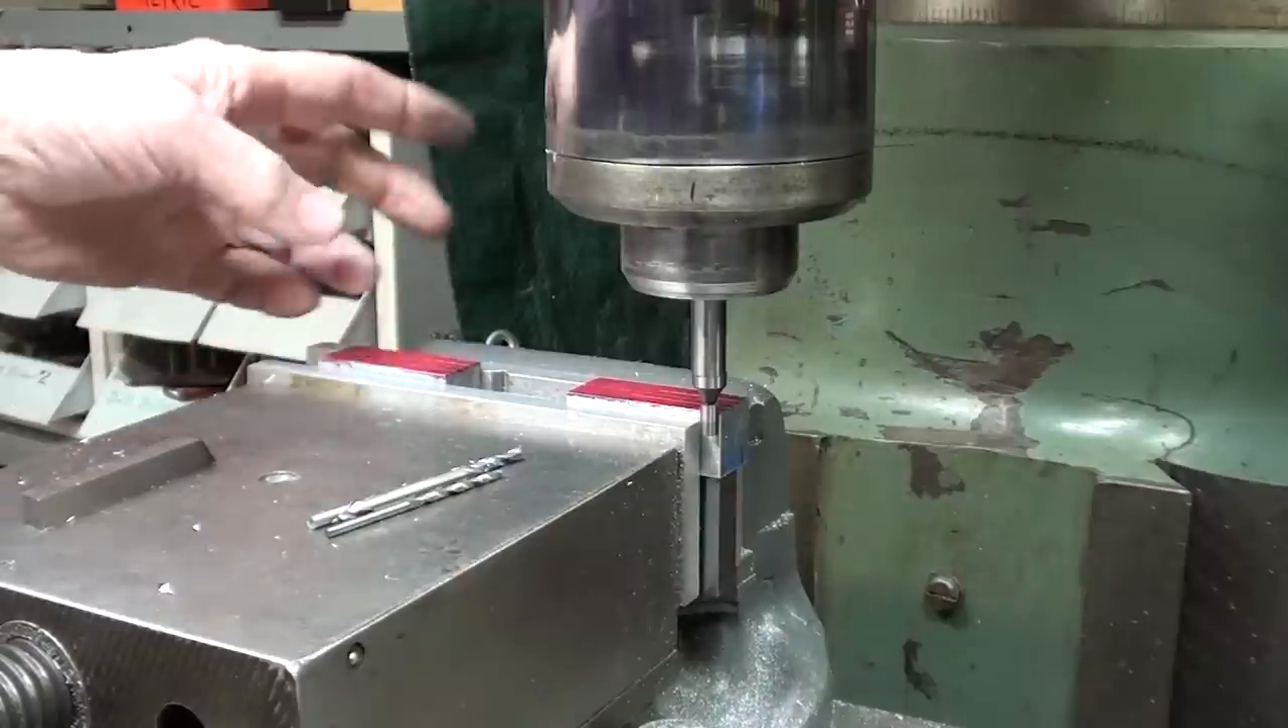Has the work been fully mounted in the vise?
Yes.